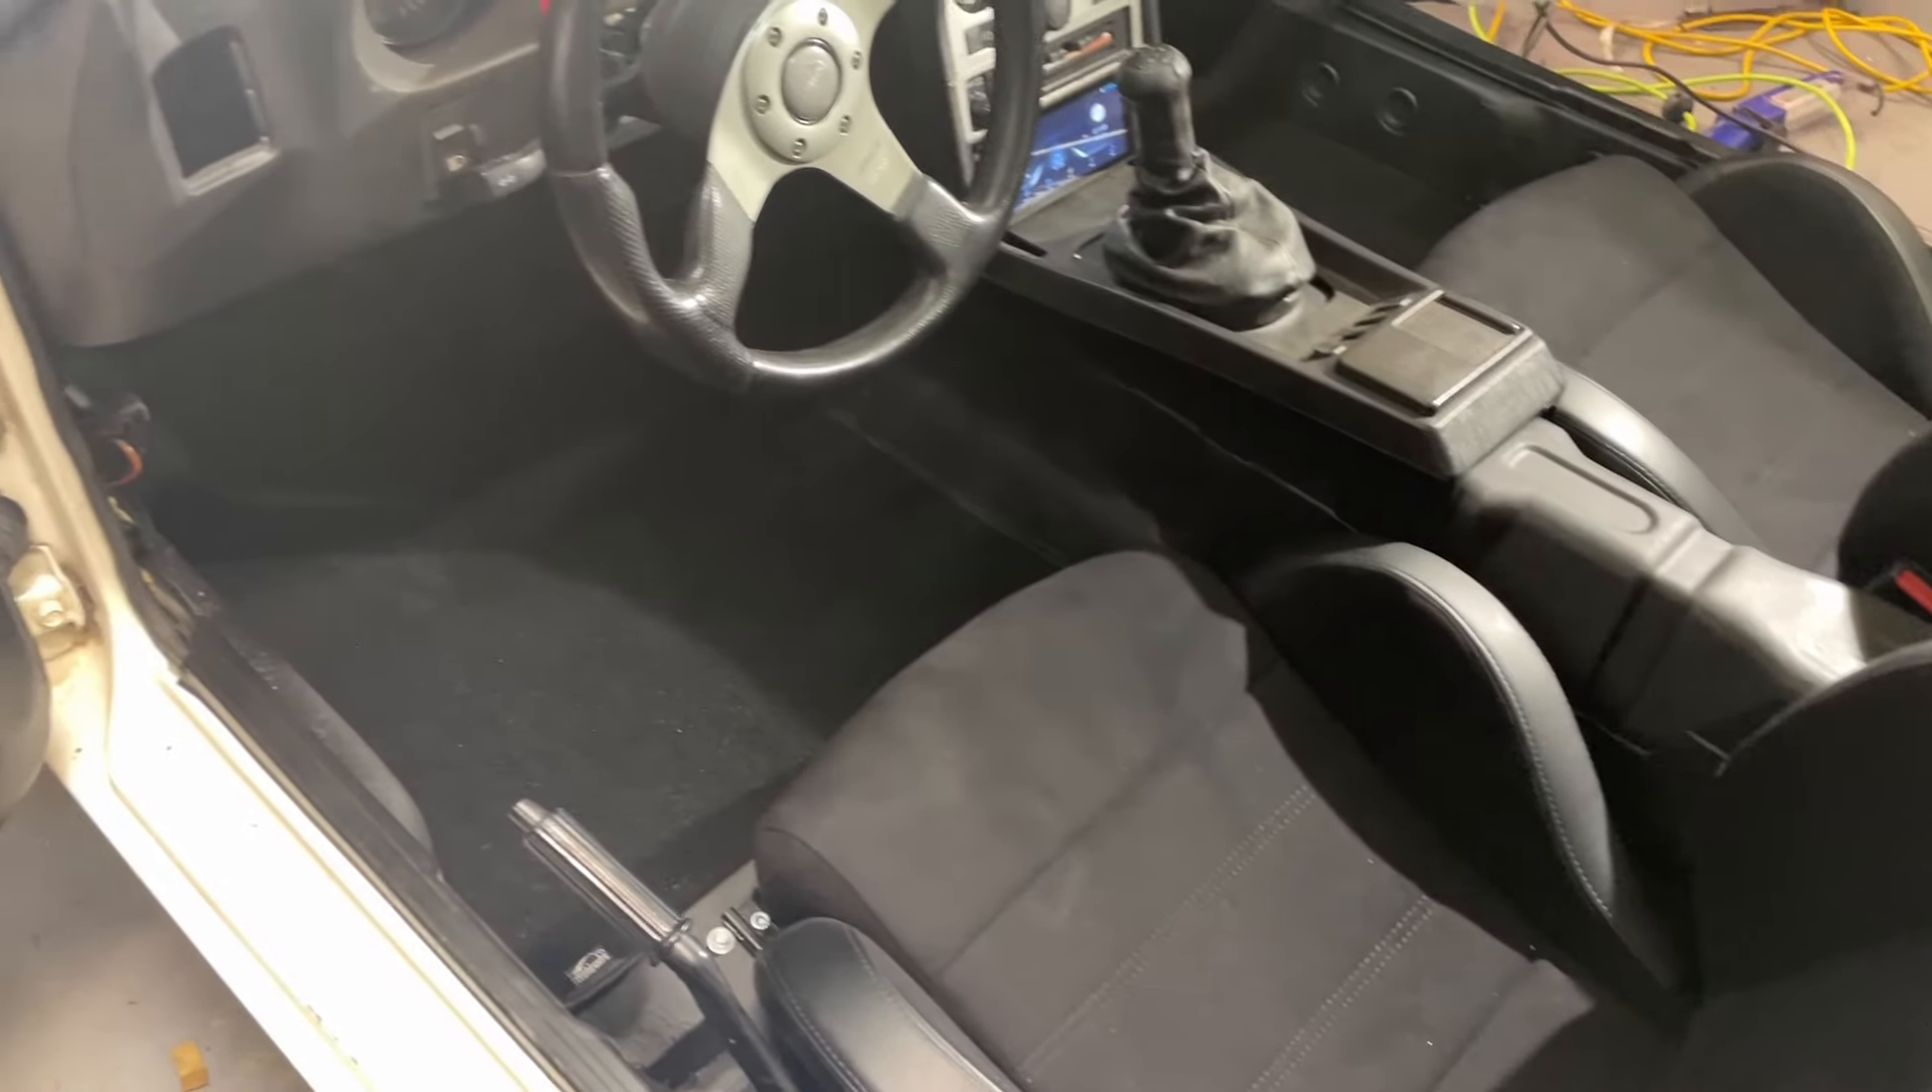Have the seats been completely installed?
Yes.